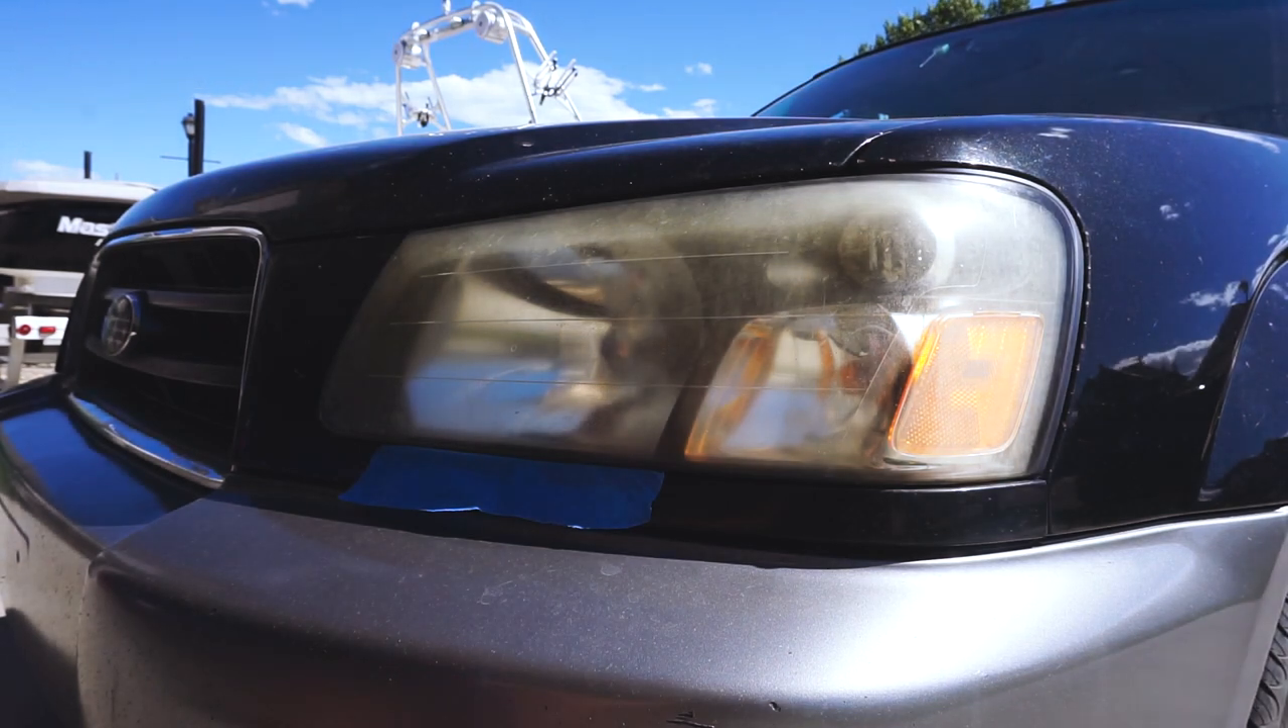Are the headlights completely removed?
No.